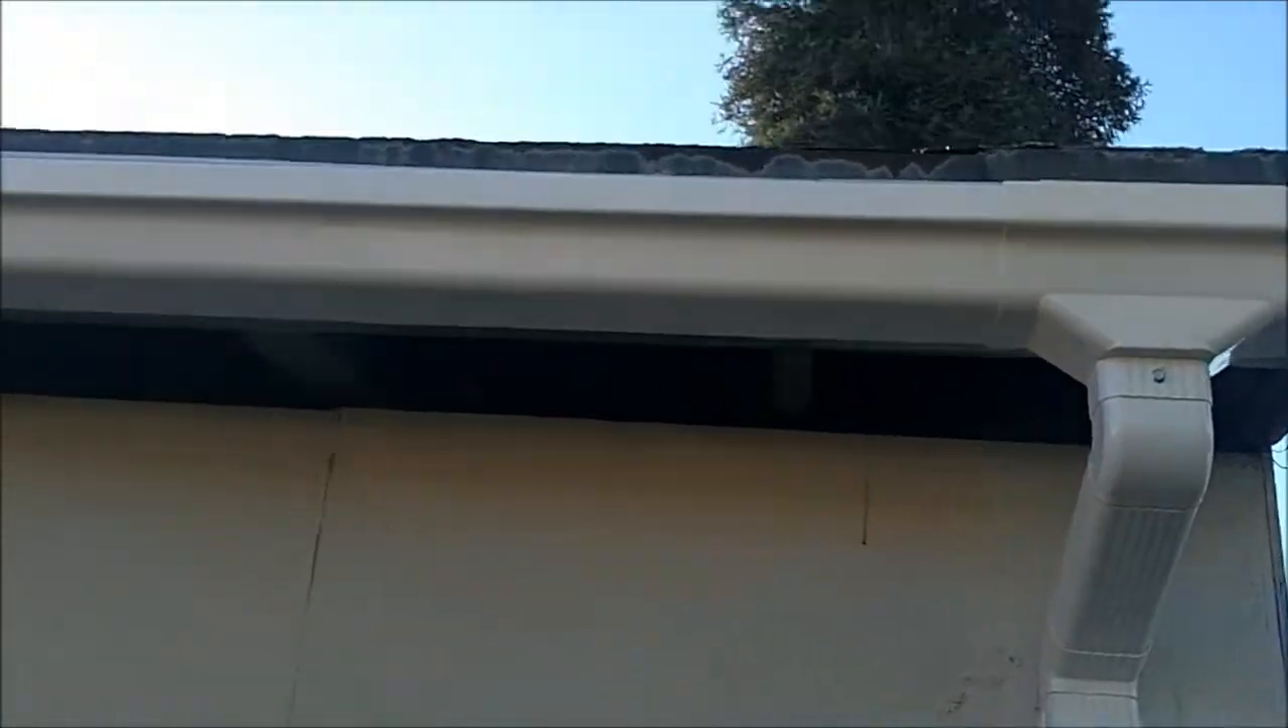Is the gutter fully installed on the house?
Yes.